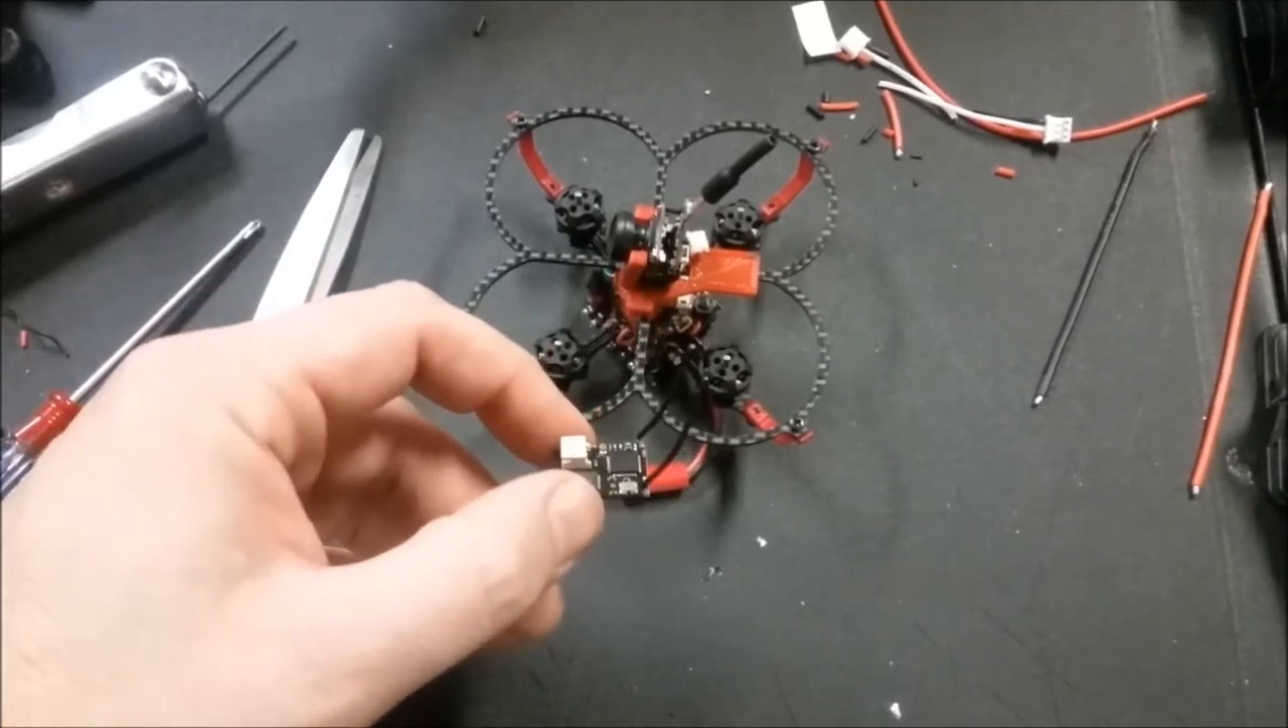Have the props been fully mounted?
No.